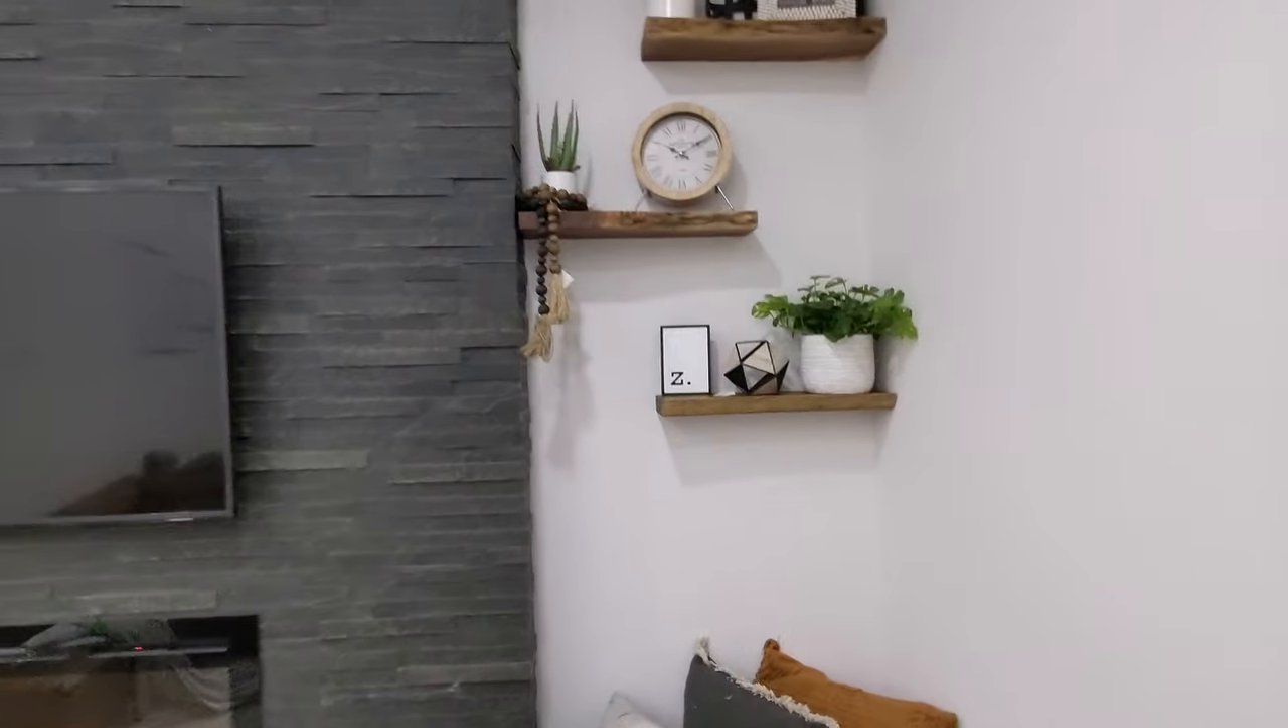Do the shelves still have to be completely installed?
No.